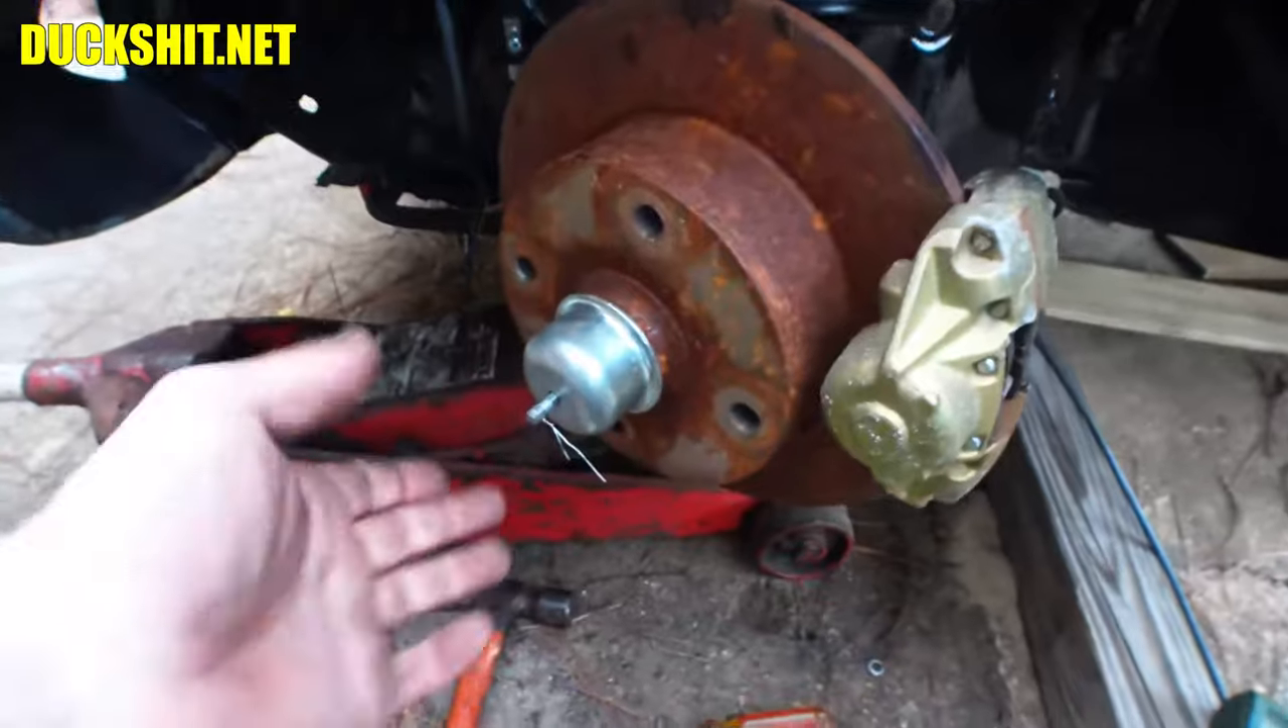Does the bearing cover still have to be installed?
No.